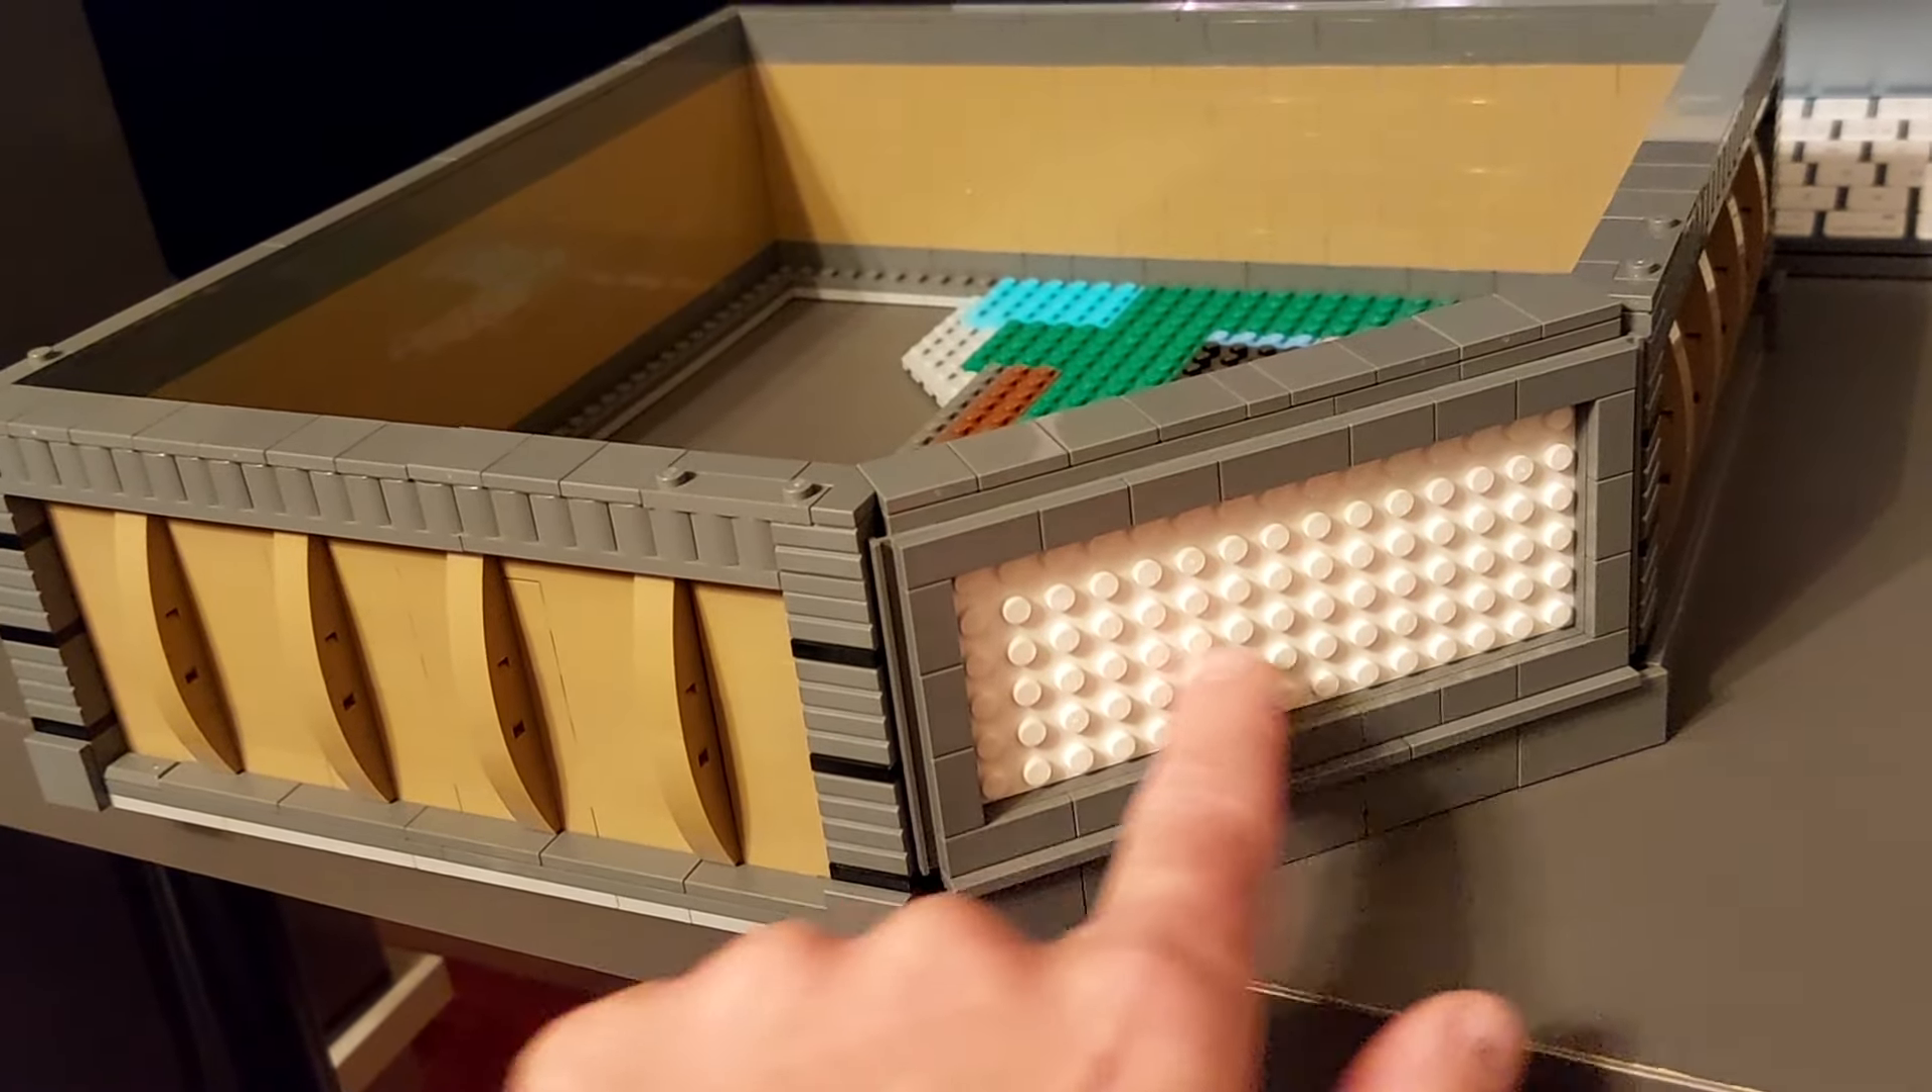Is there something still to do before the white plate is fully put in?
No.